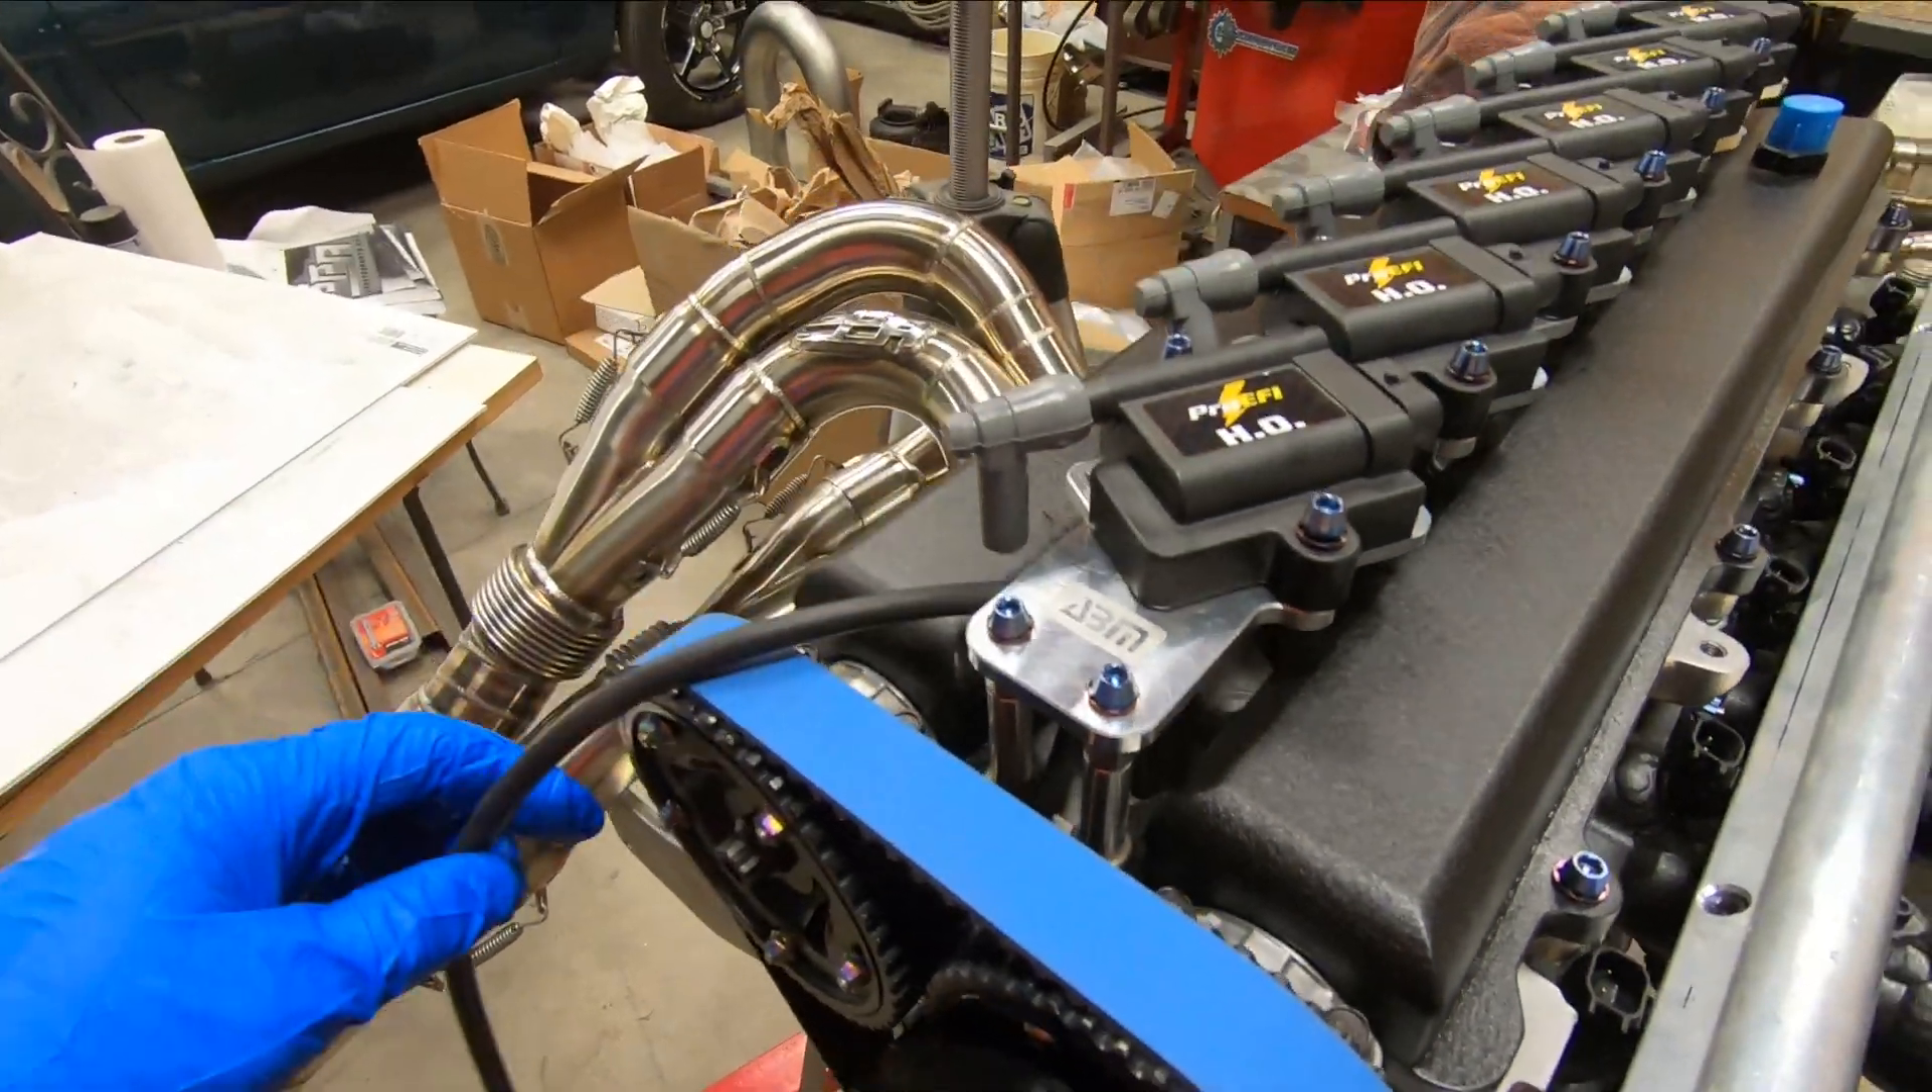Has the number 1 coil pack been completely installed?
Yes.